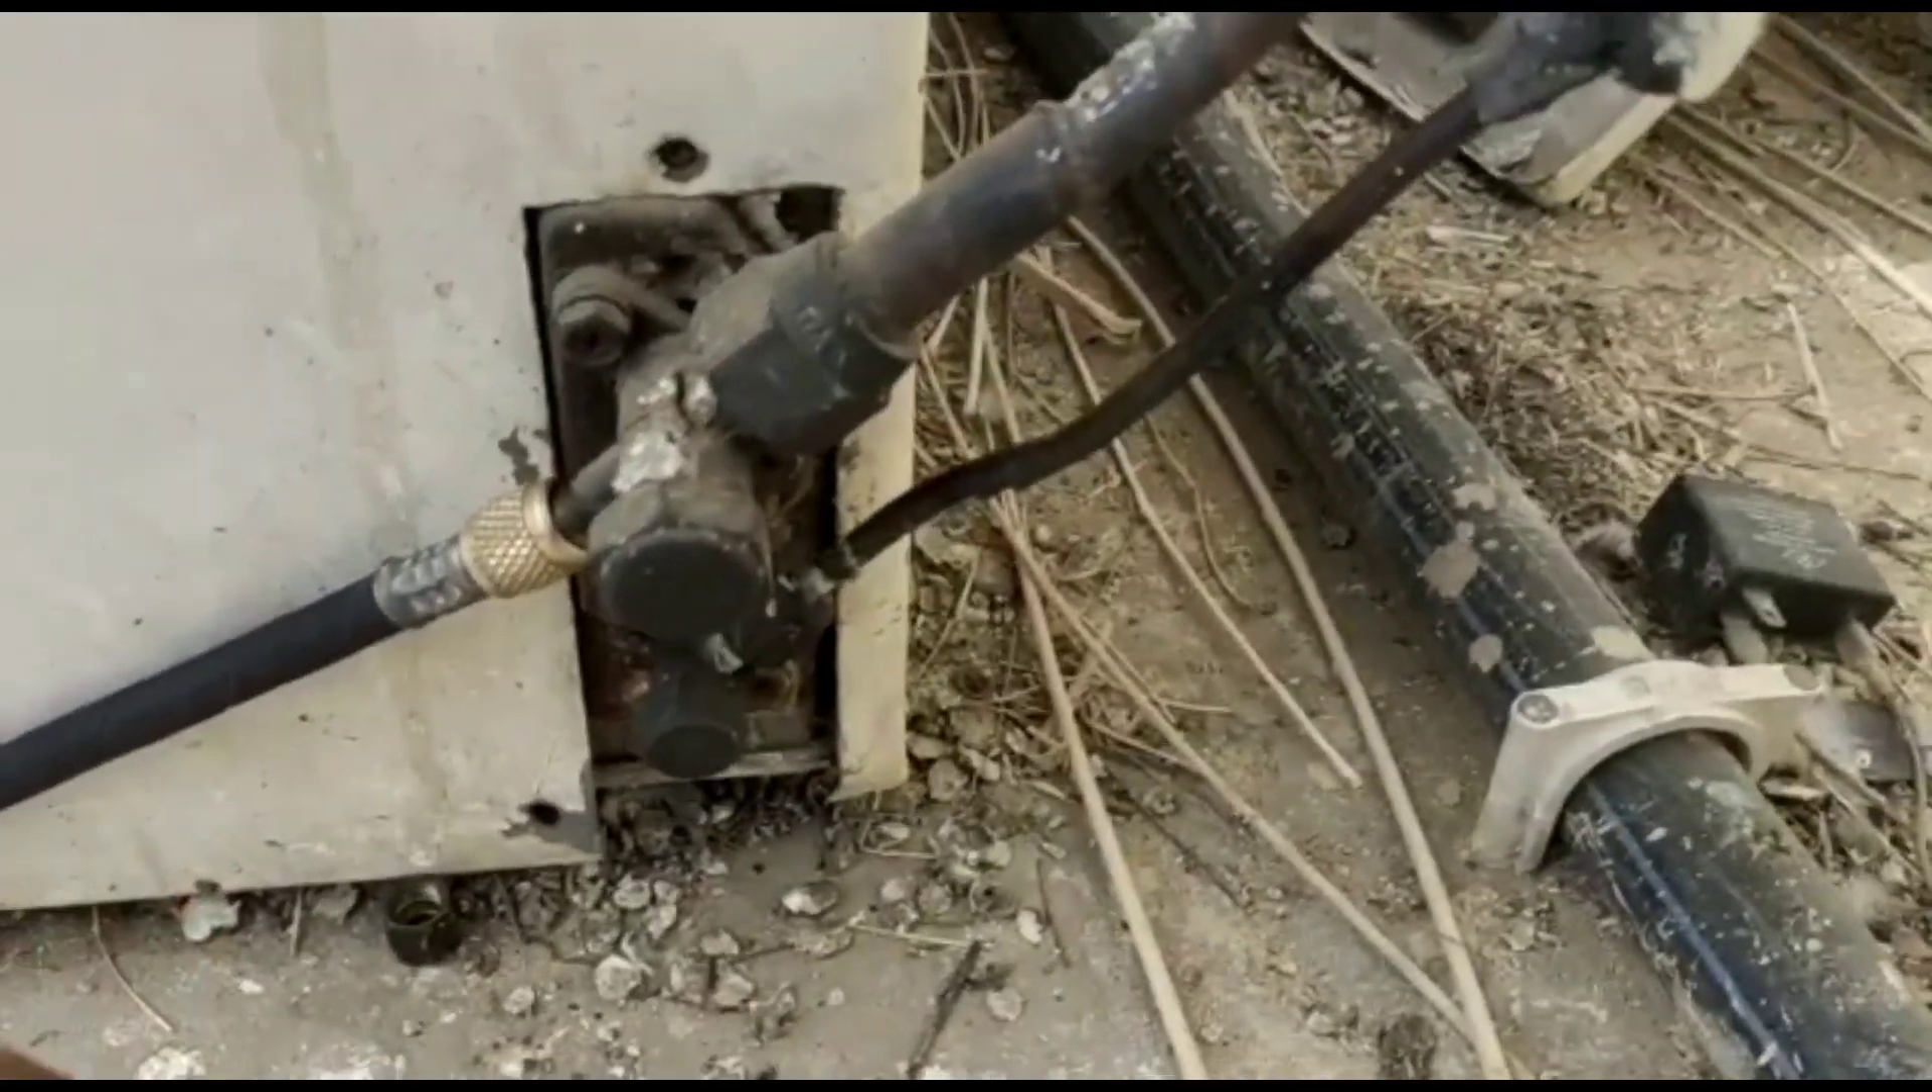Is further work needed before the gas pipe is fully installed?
No.